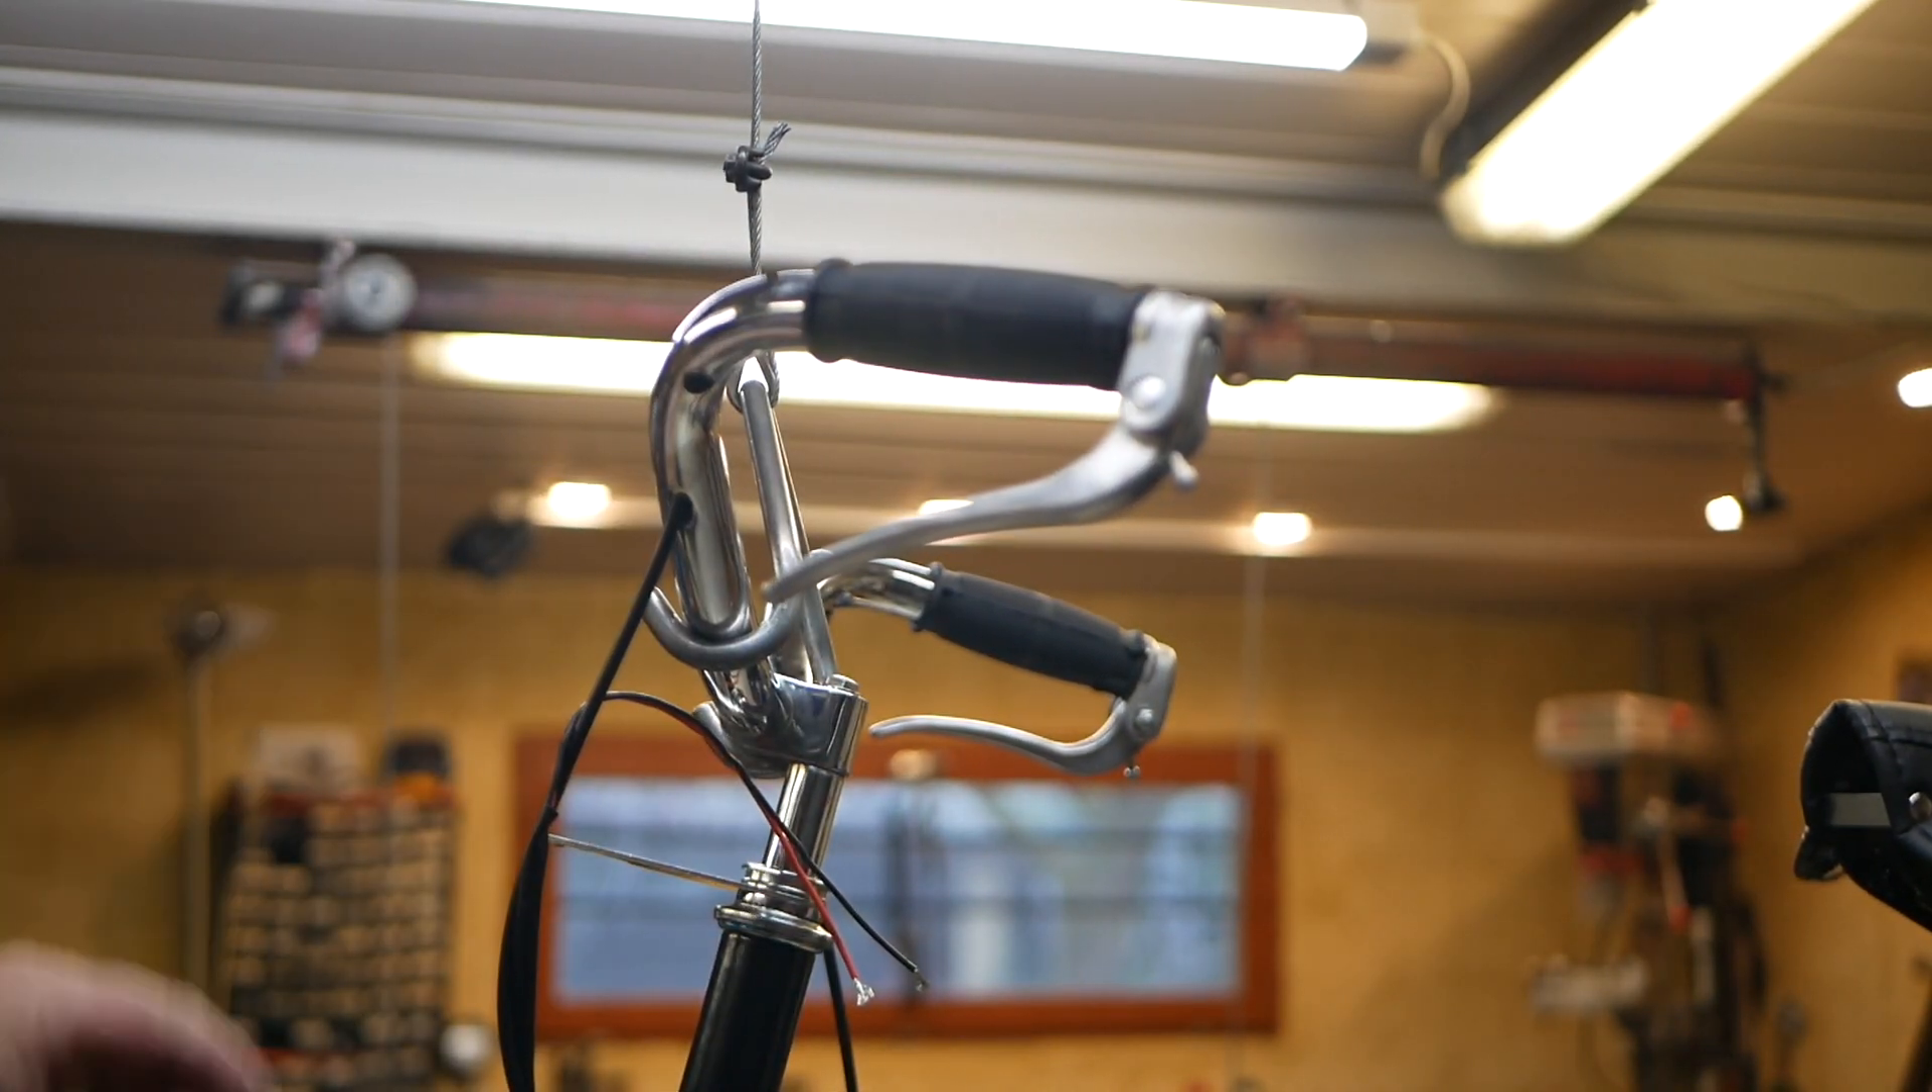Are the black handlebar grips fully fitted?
Yes.